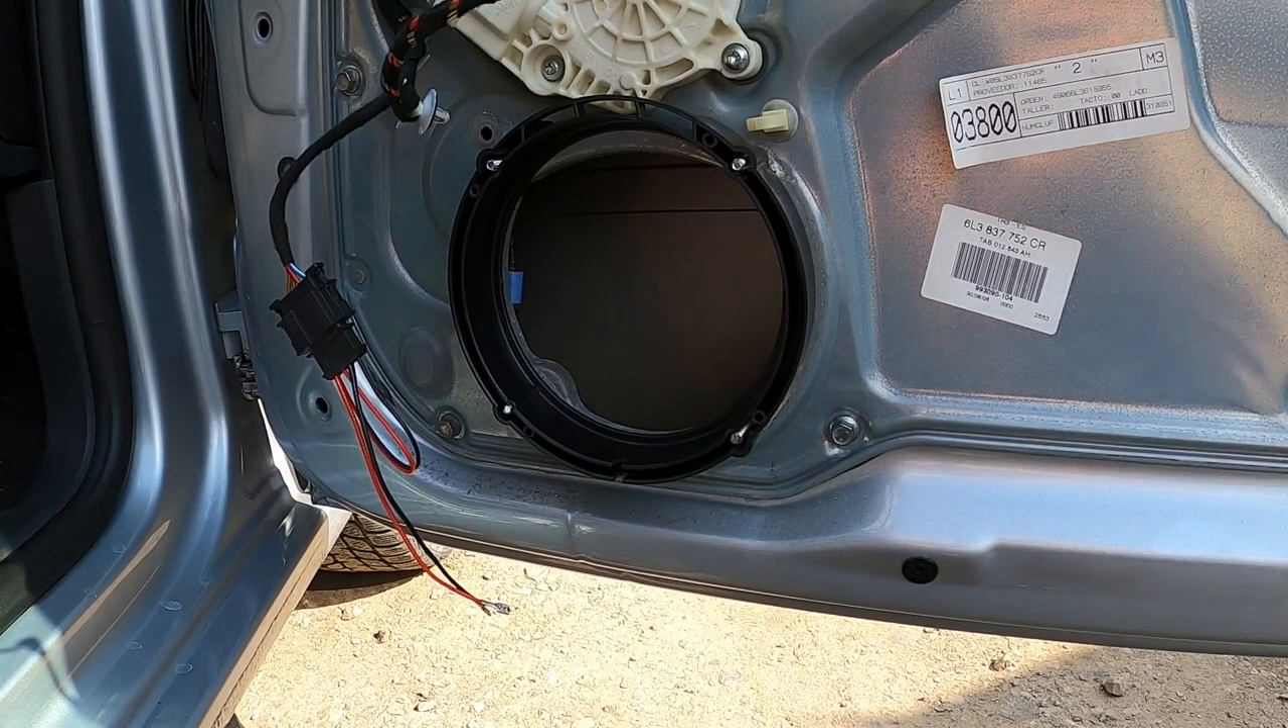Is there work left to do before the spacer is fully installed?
No.